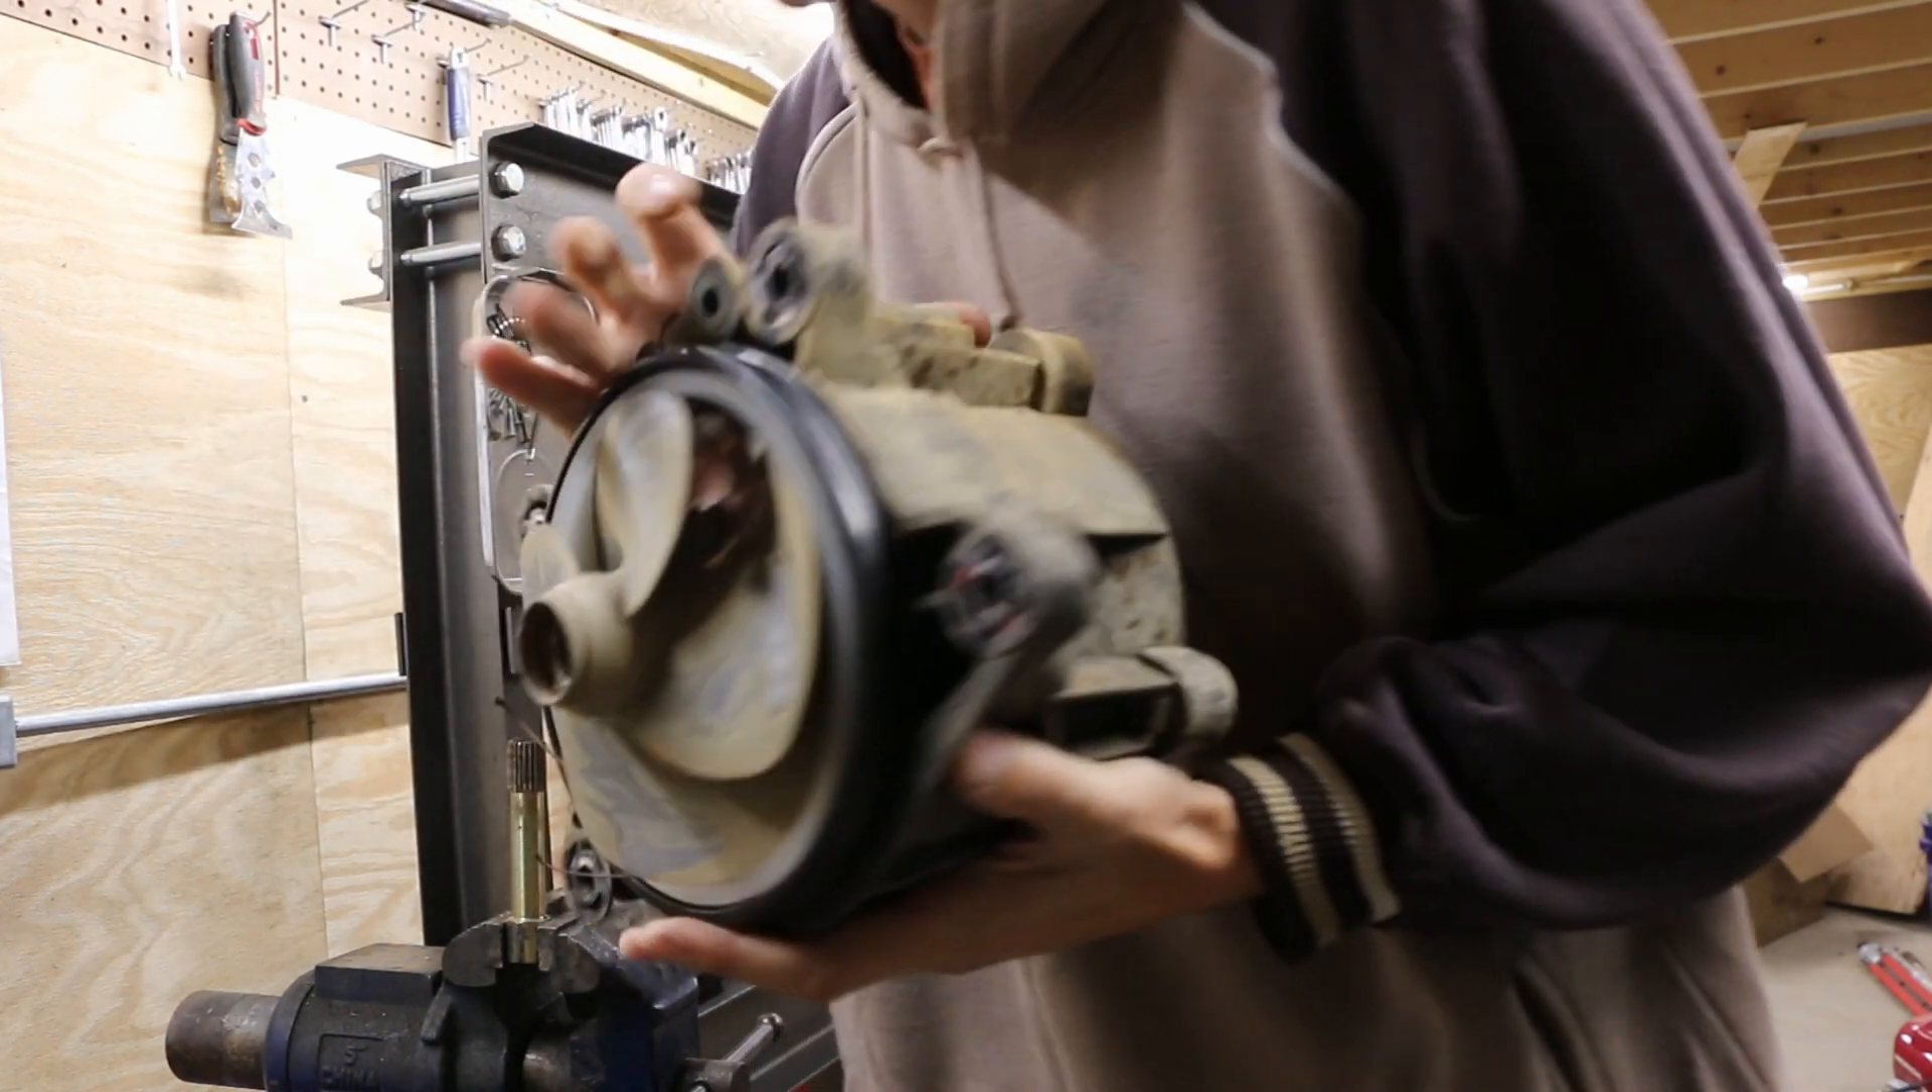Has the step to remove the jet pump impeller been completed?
No.